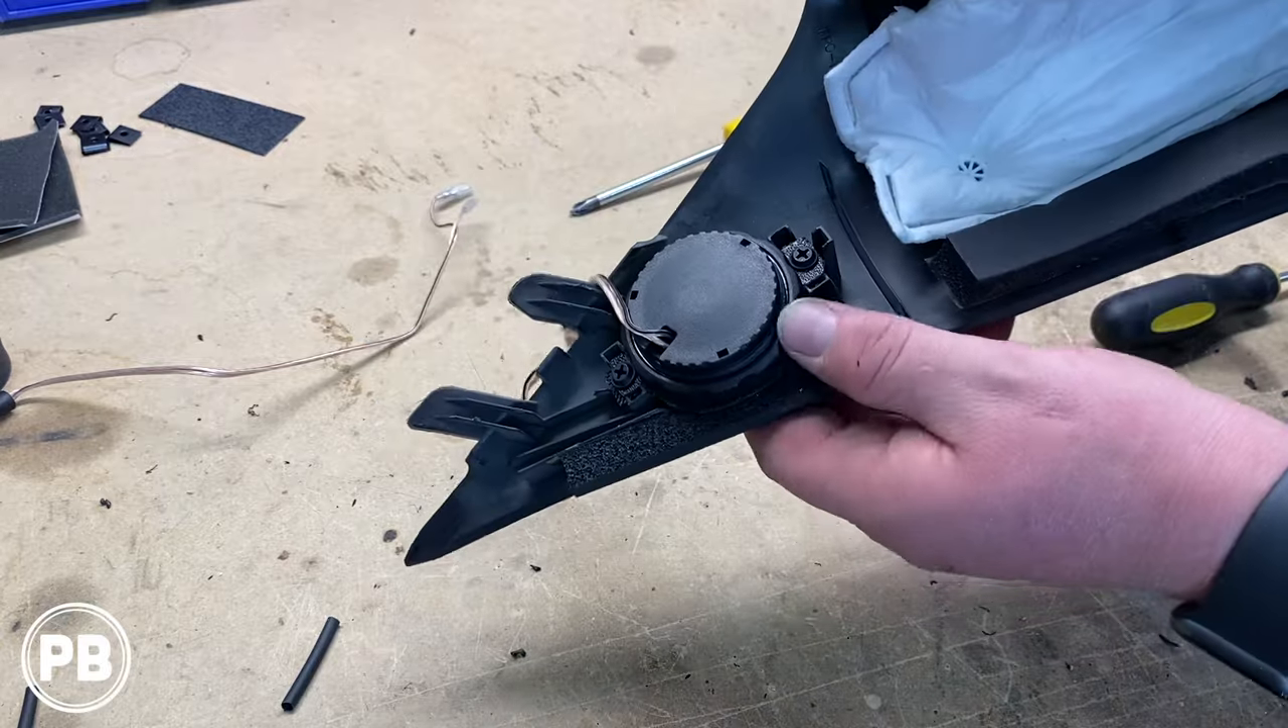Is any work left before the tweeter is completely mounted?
No.